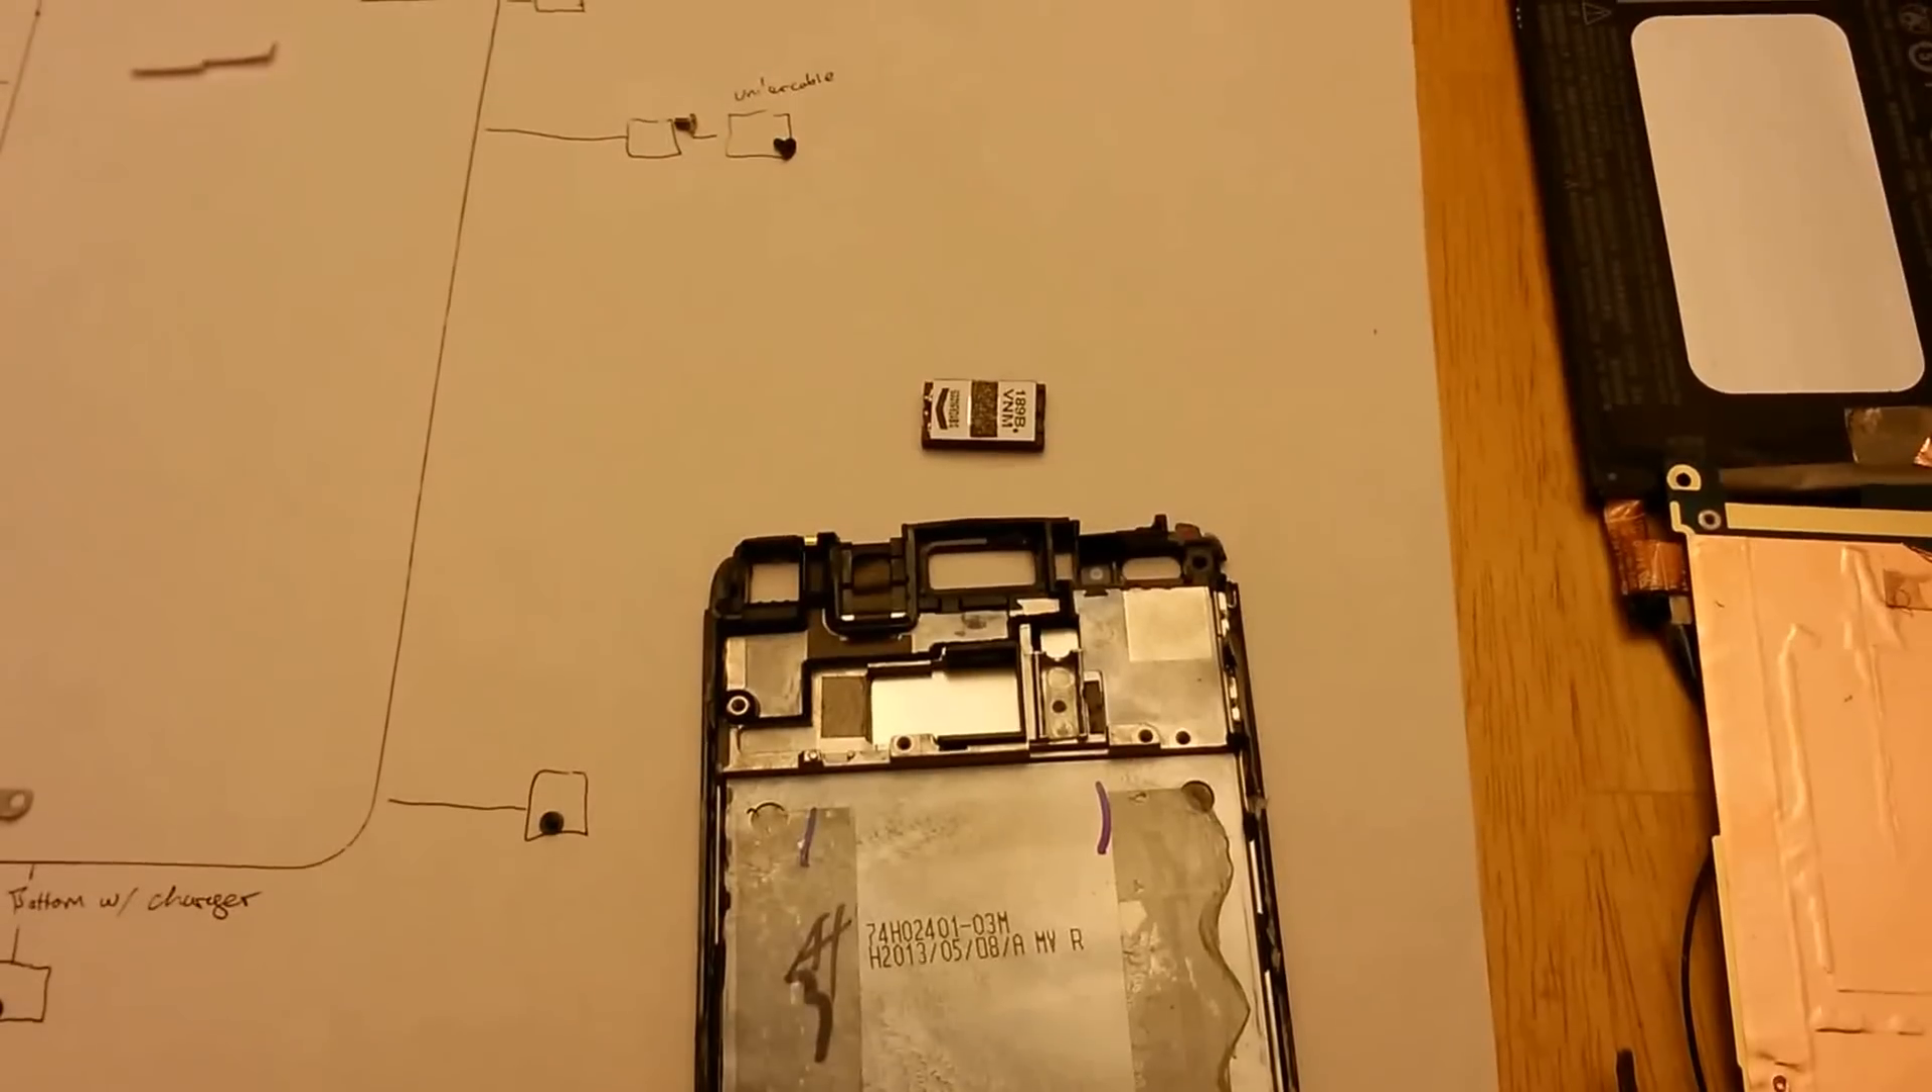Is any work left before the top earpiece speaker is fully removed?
No.